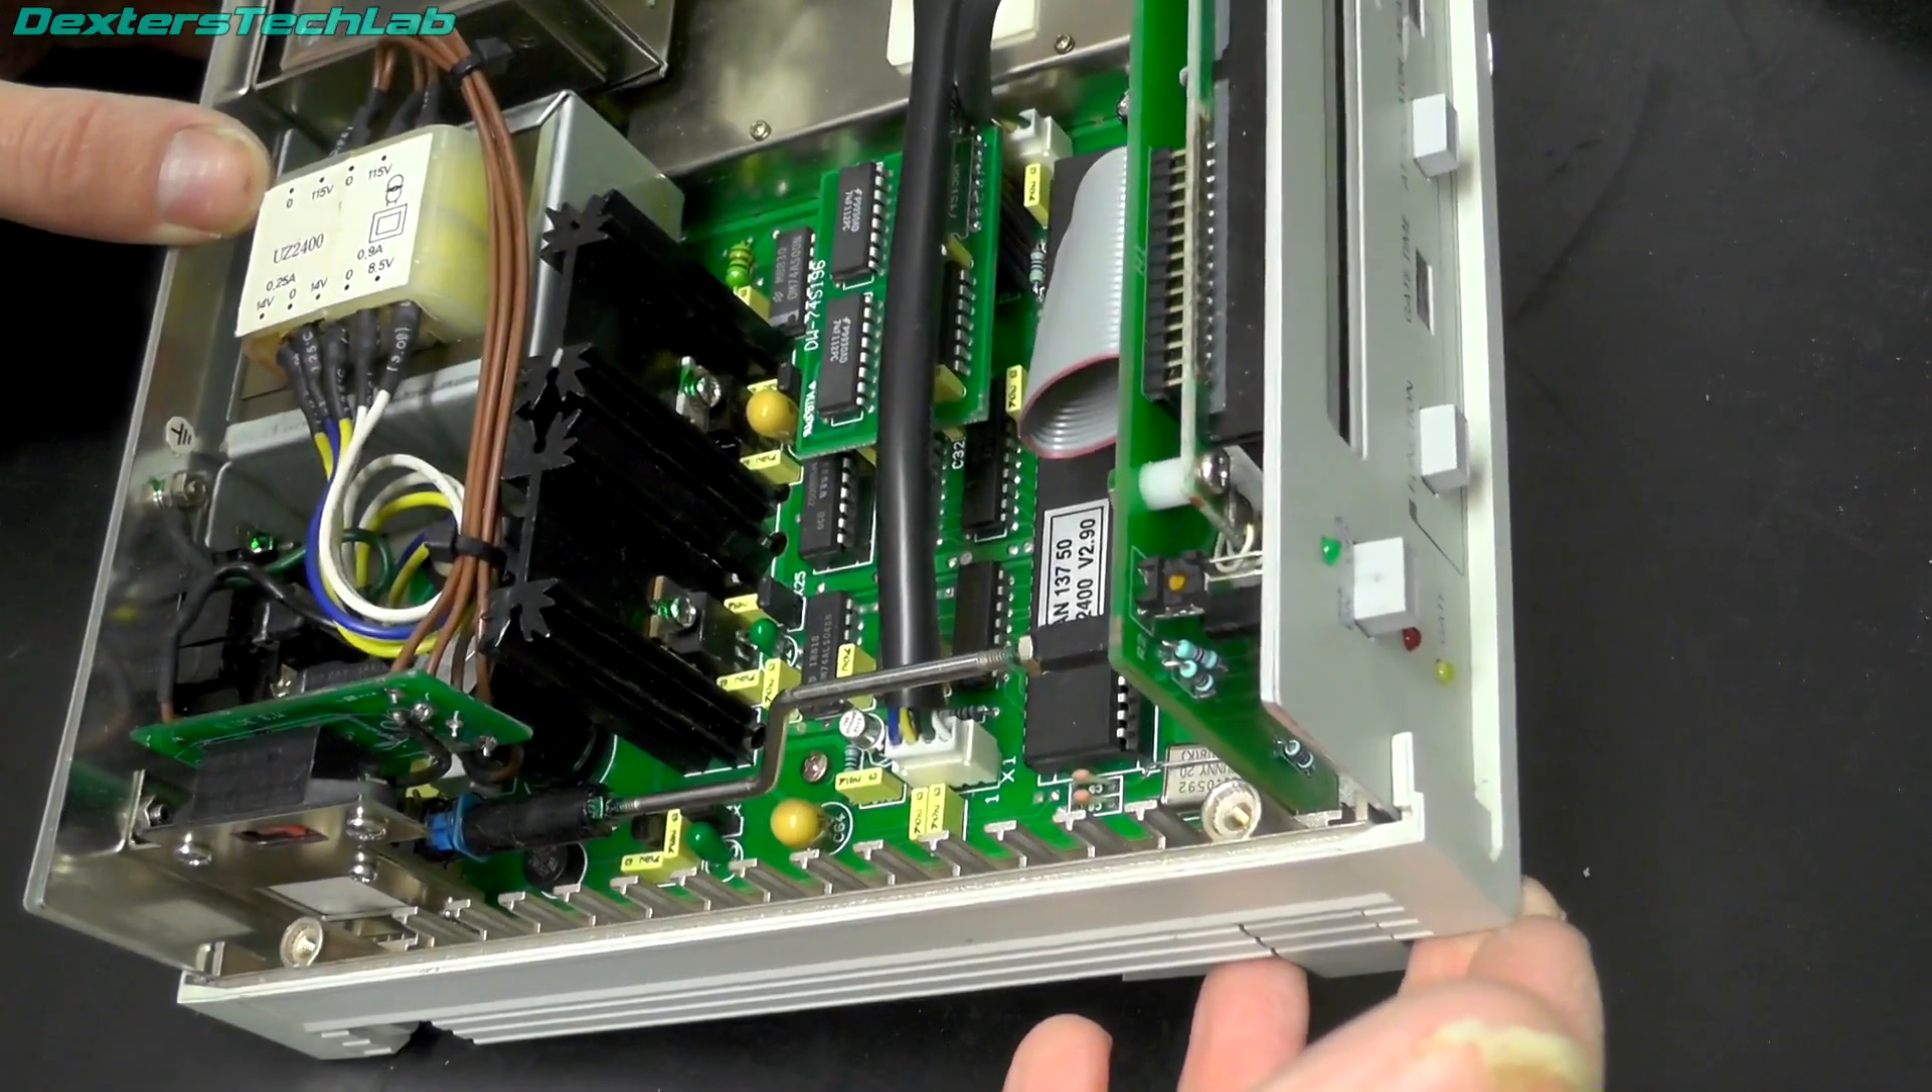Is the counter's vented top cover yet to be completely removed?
No.